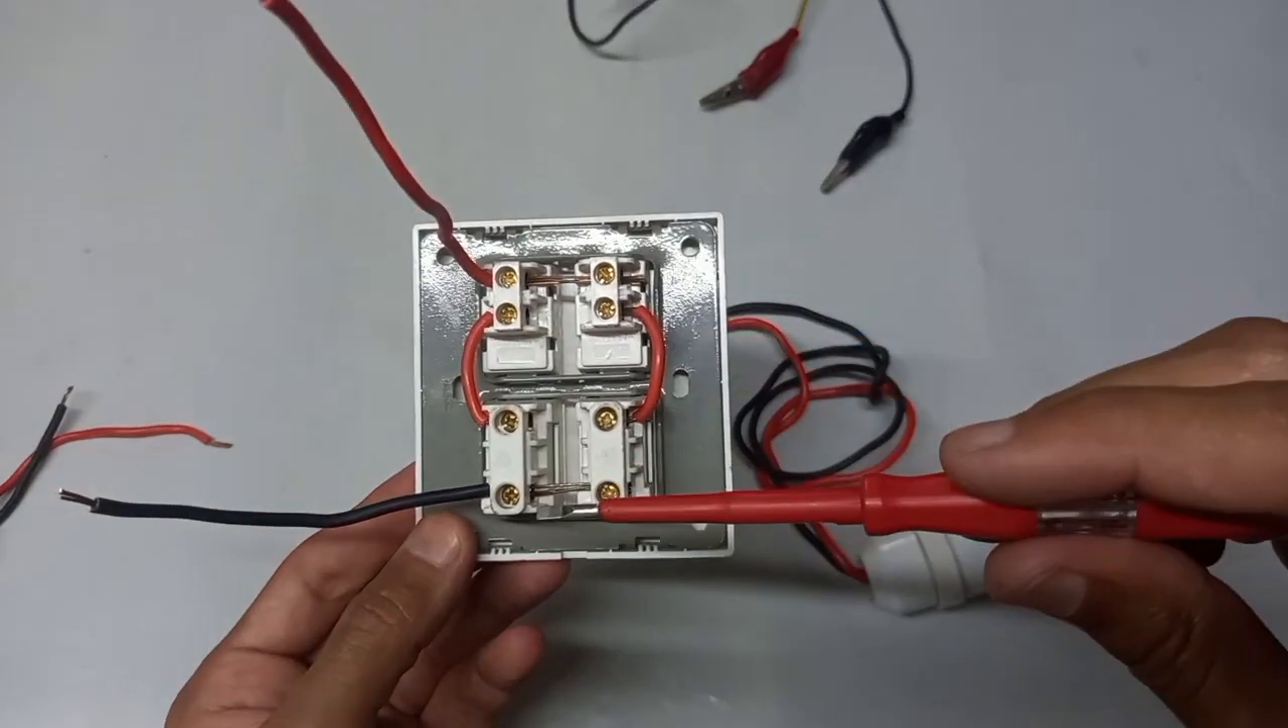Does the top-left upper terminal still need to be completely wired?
No.